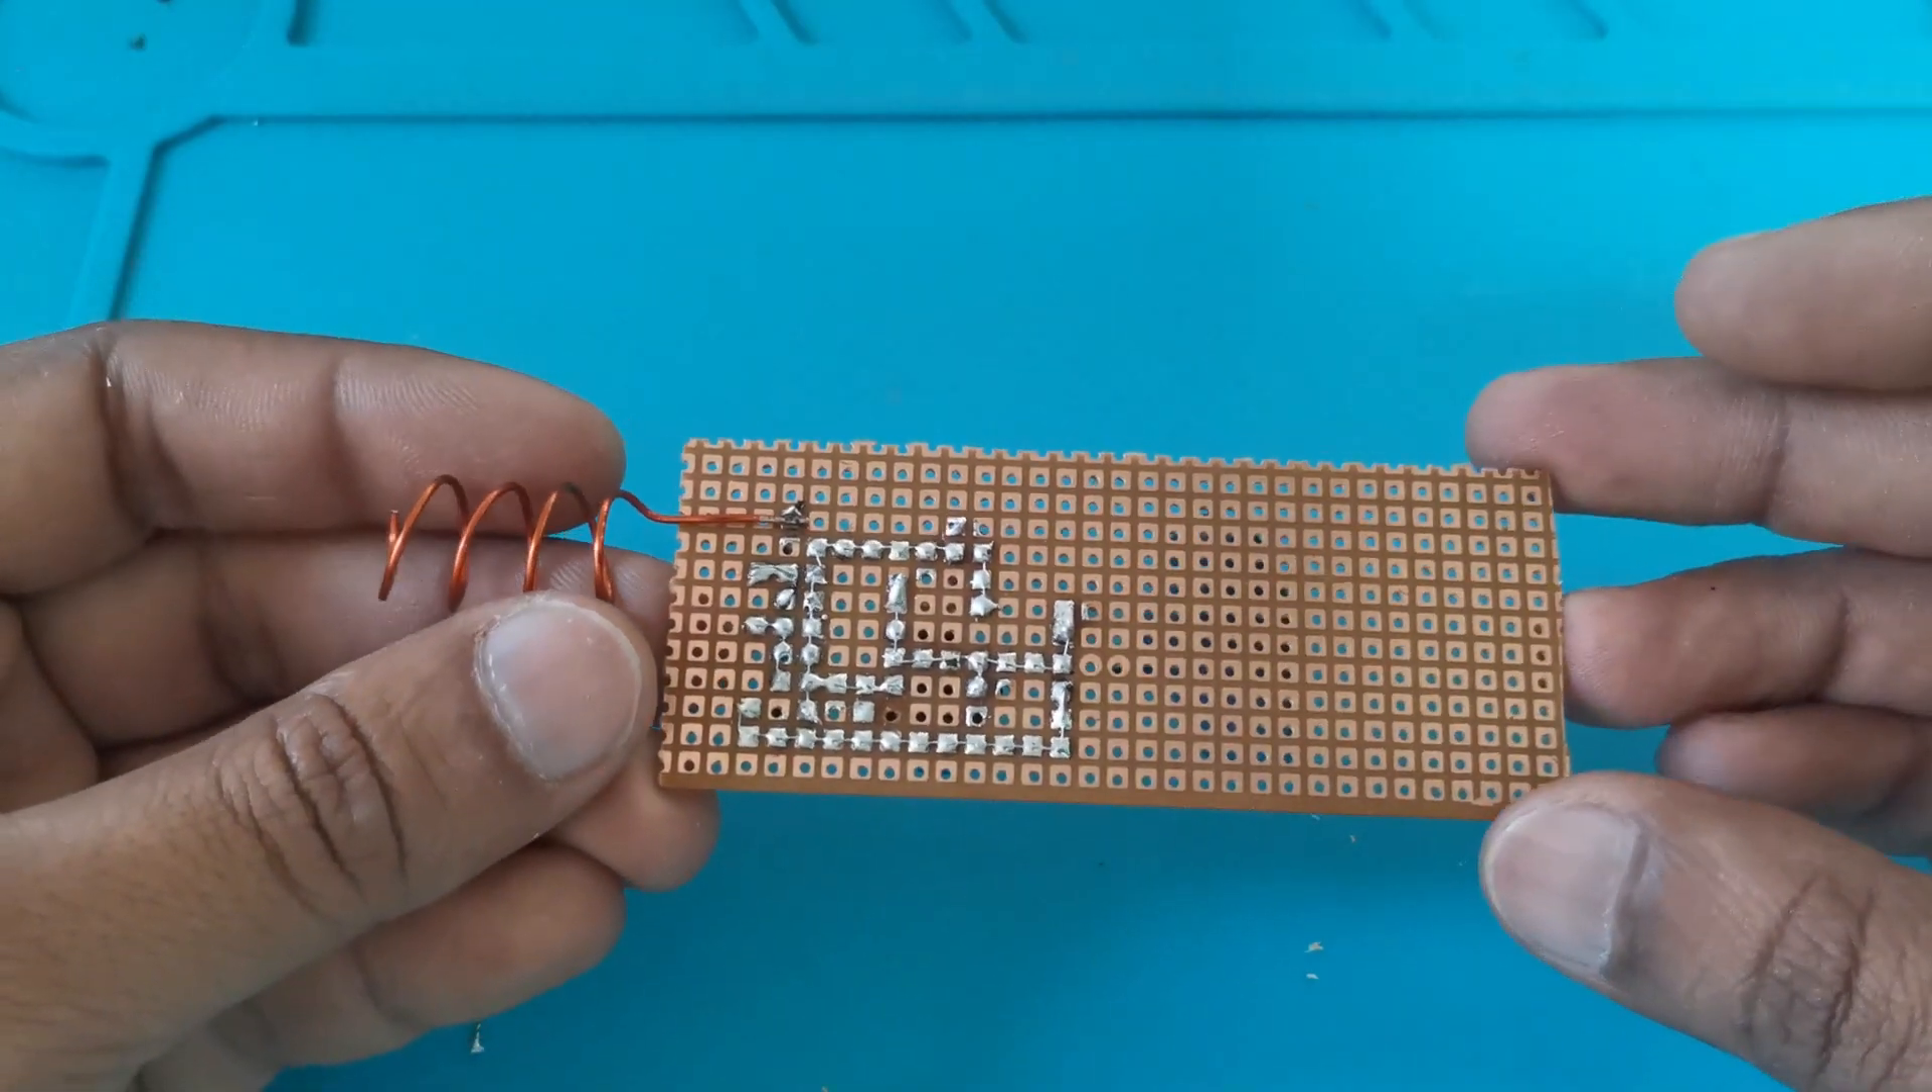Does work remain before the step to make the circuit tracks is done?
No.